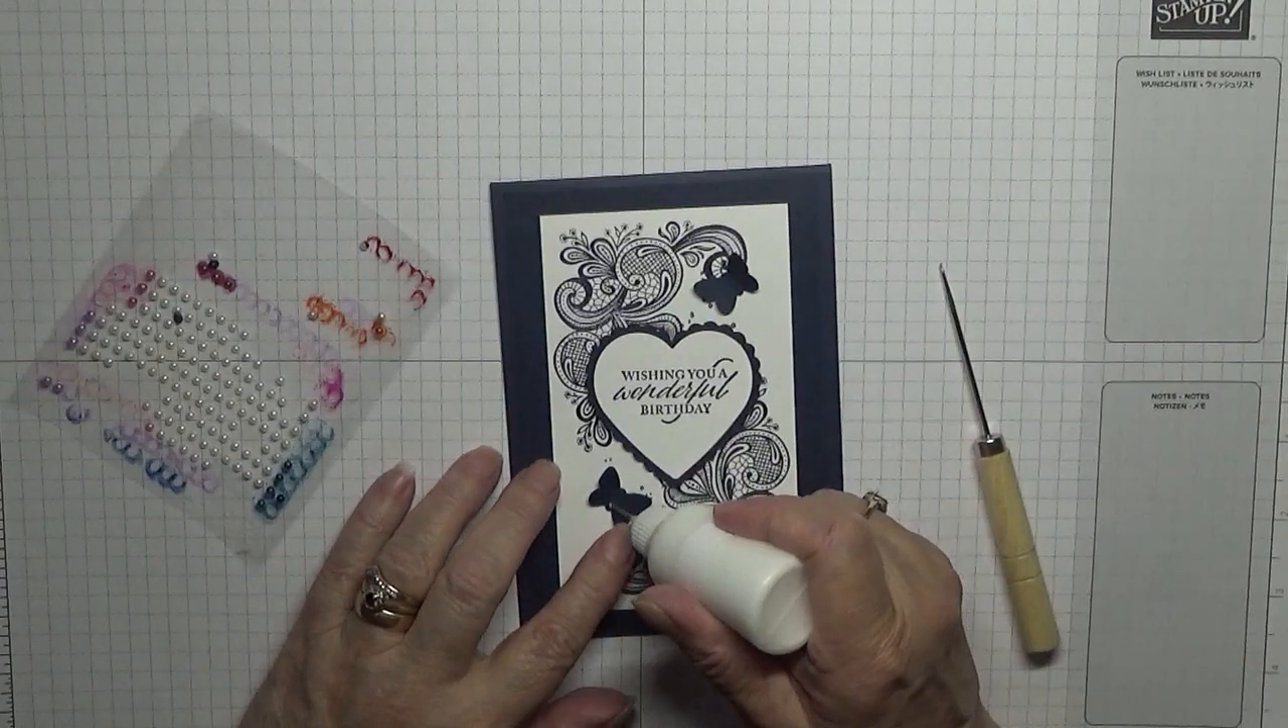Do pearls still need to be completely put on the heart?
Yes.